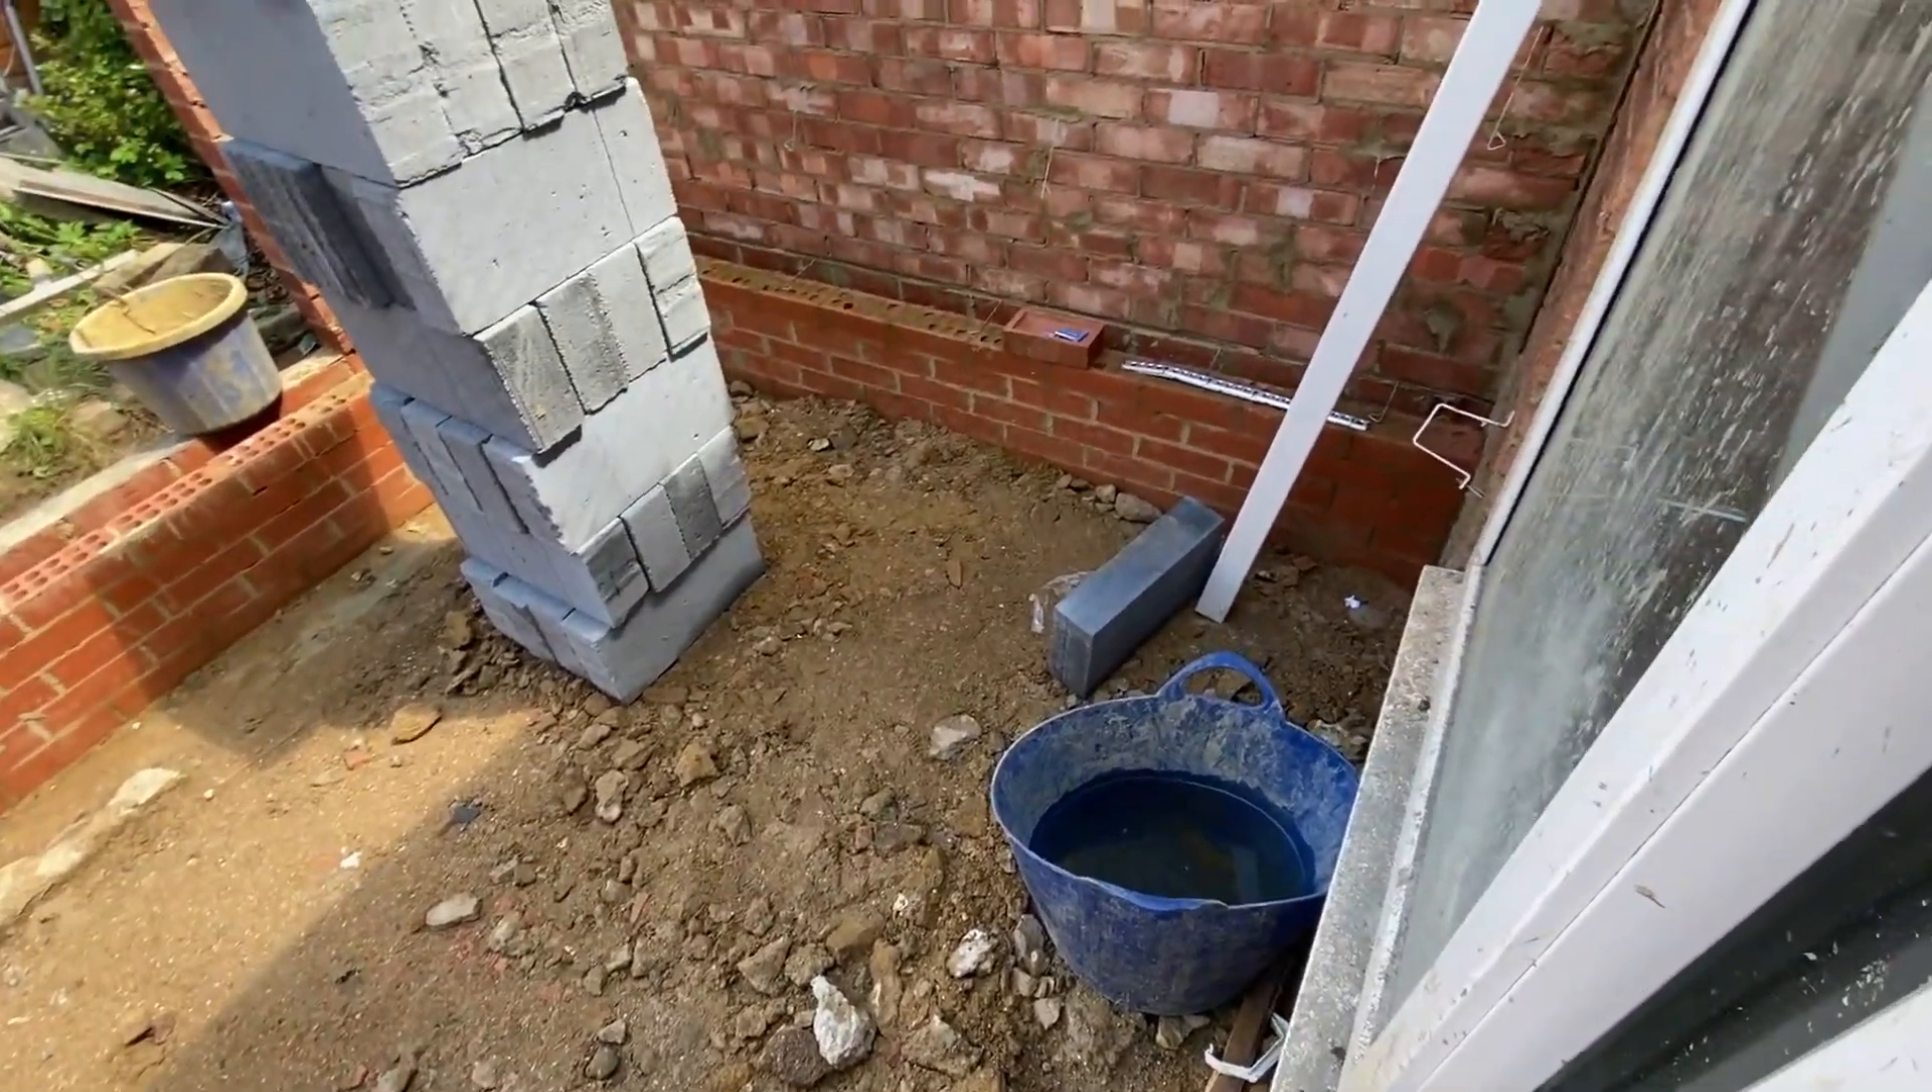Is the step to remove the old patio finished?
Yes.